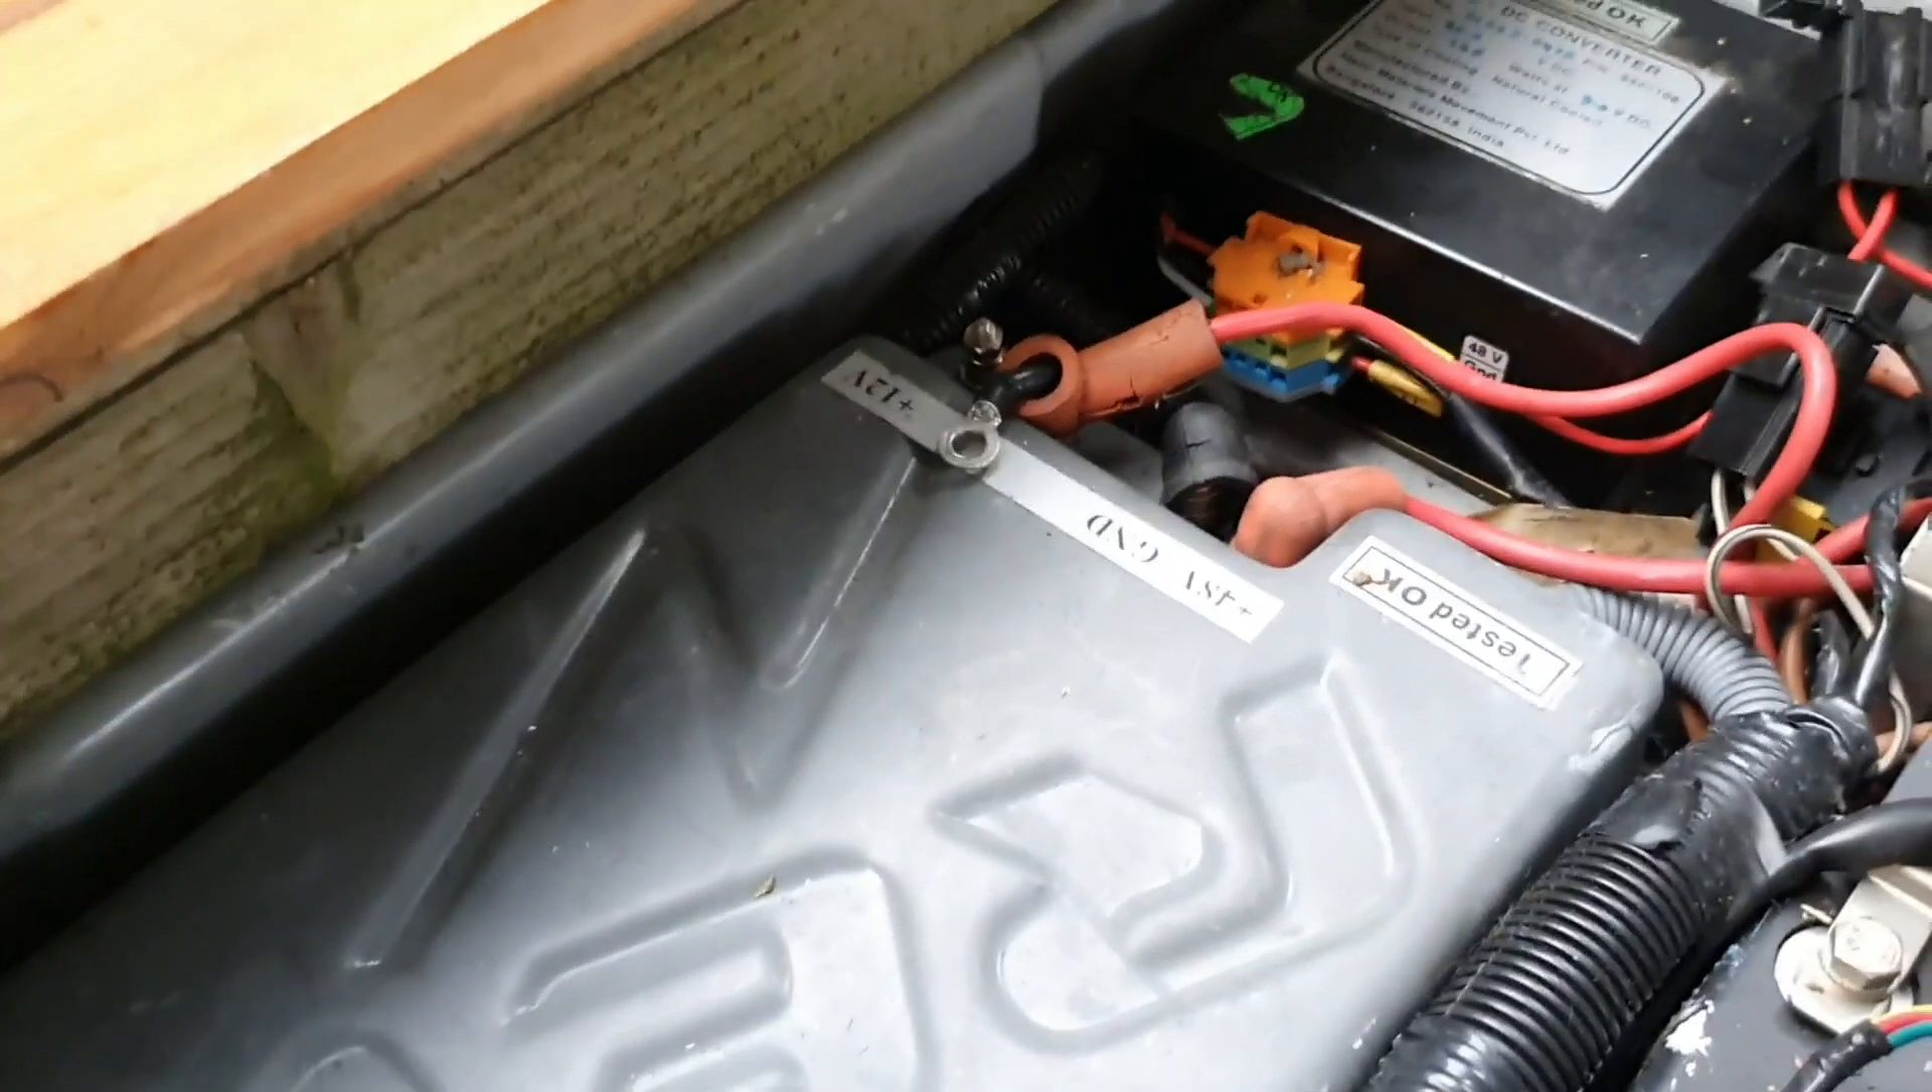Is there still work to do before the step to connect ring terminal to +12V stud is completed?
Yes.